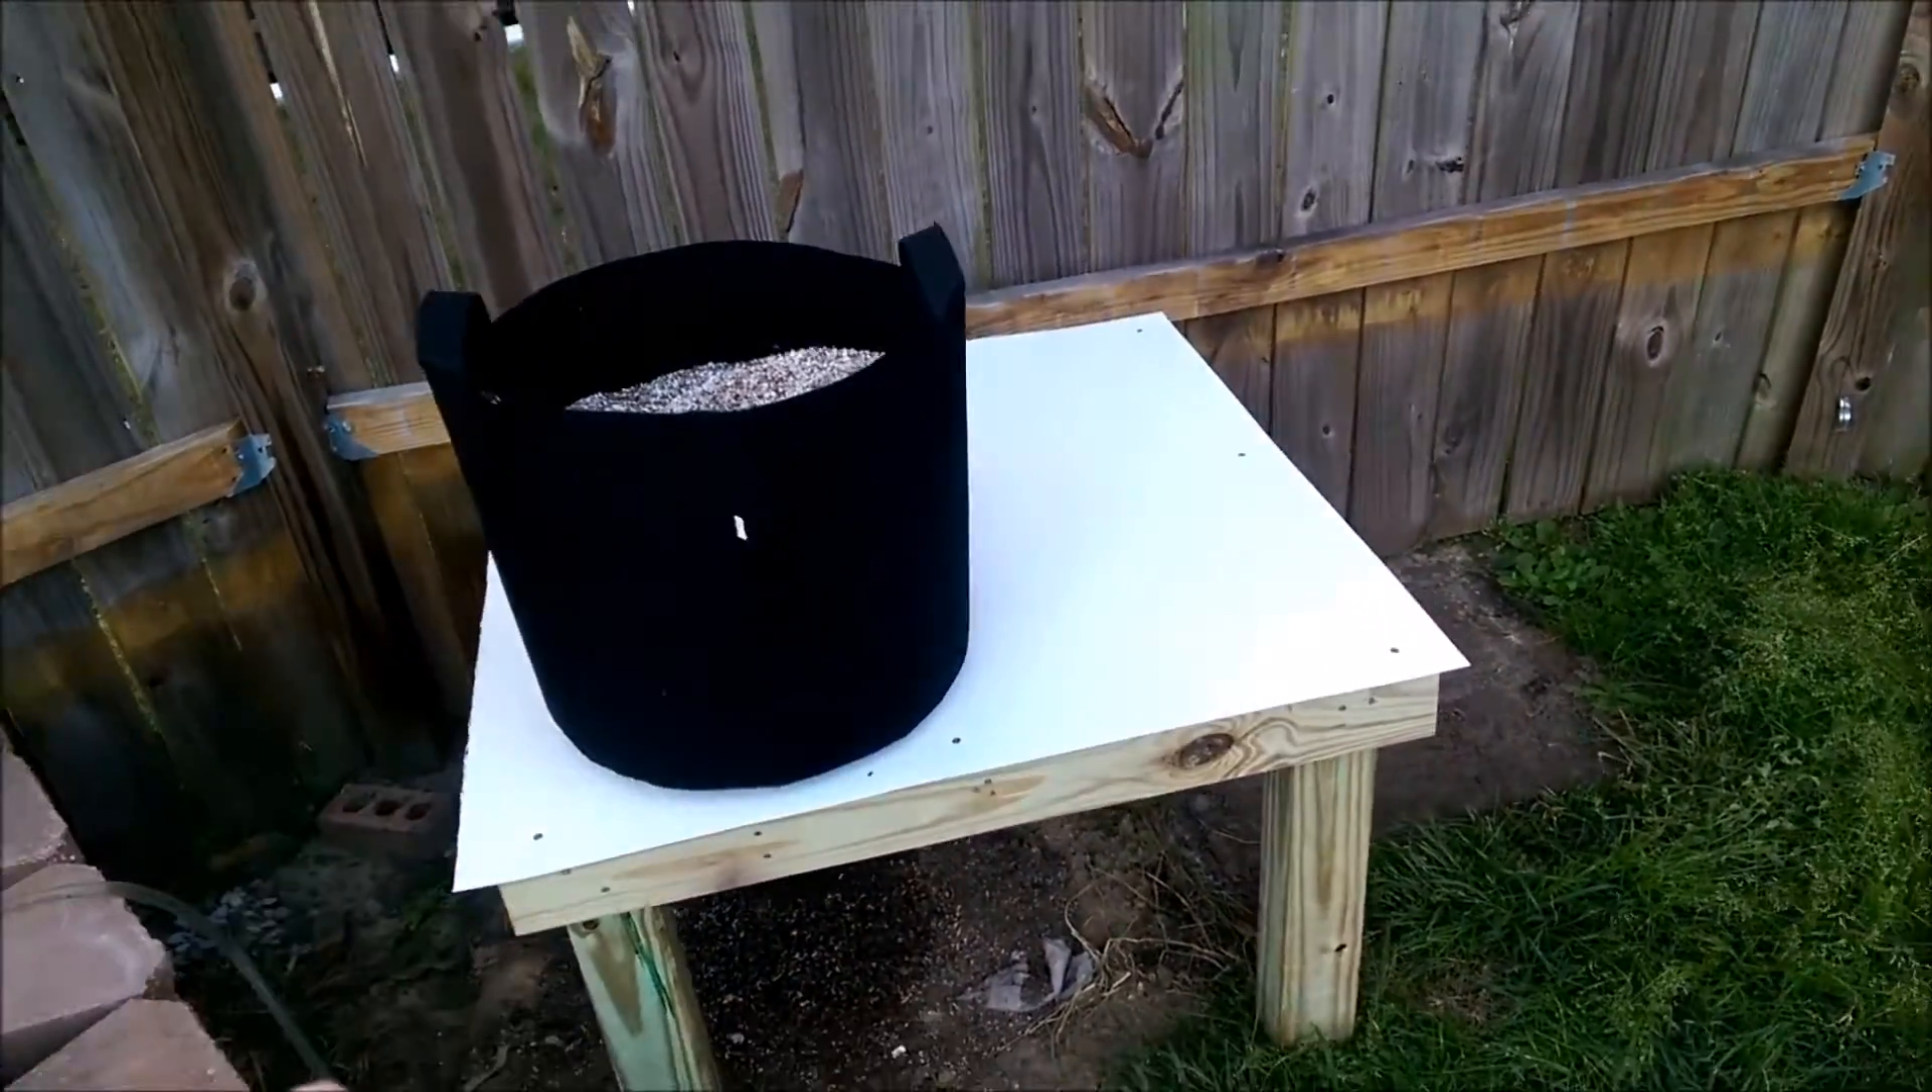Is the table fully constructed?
Yes.